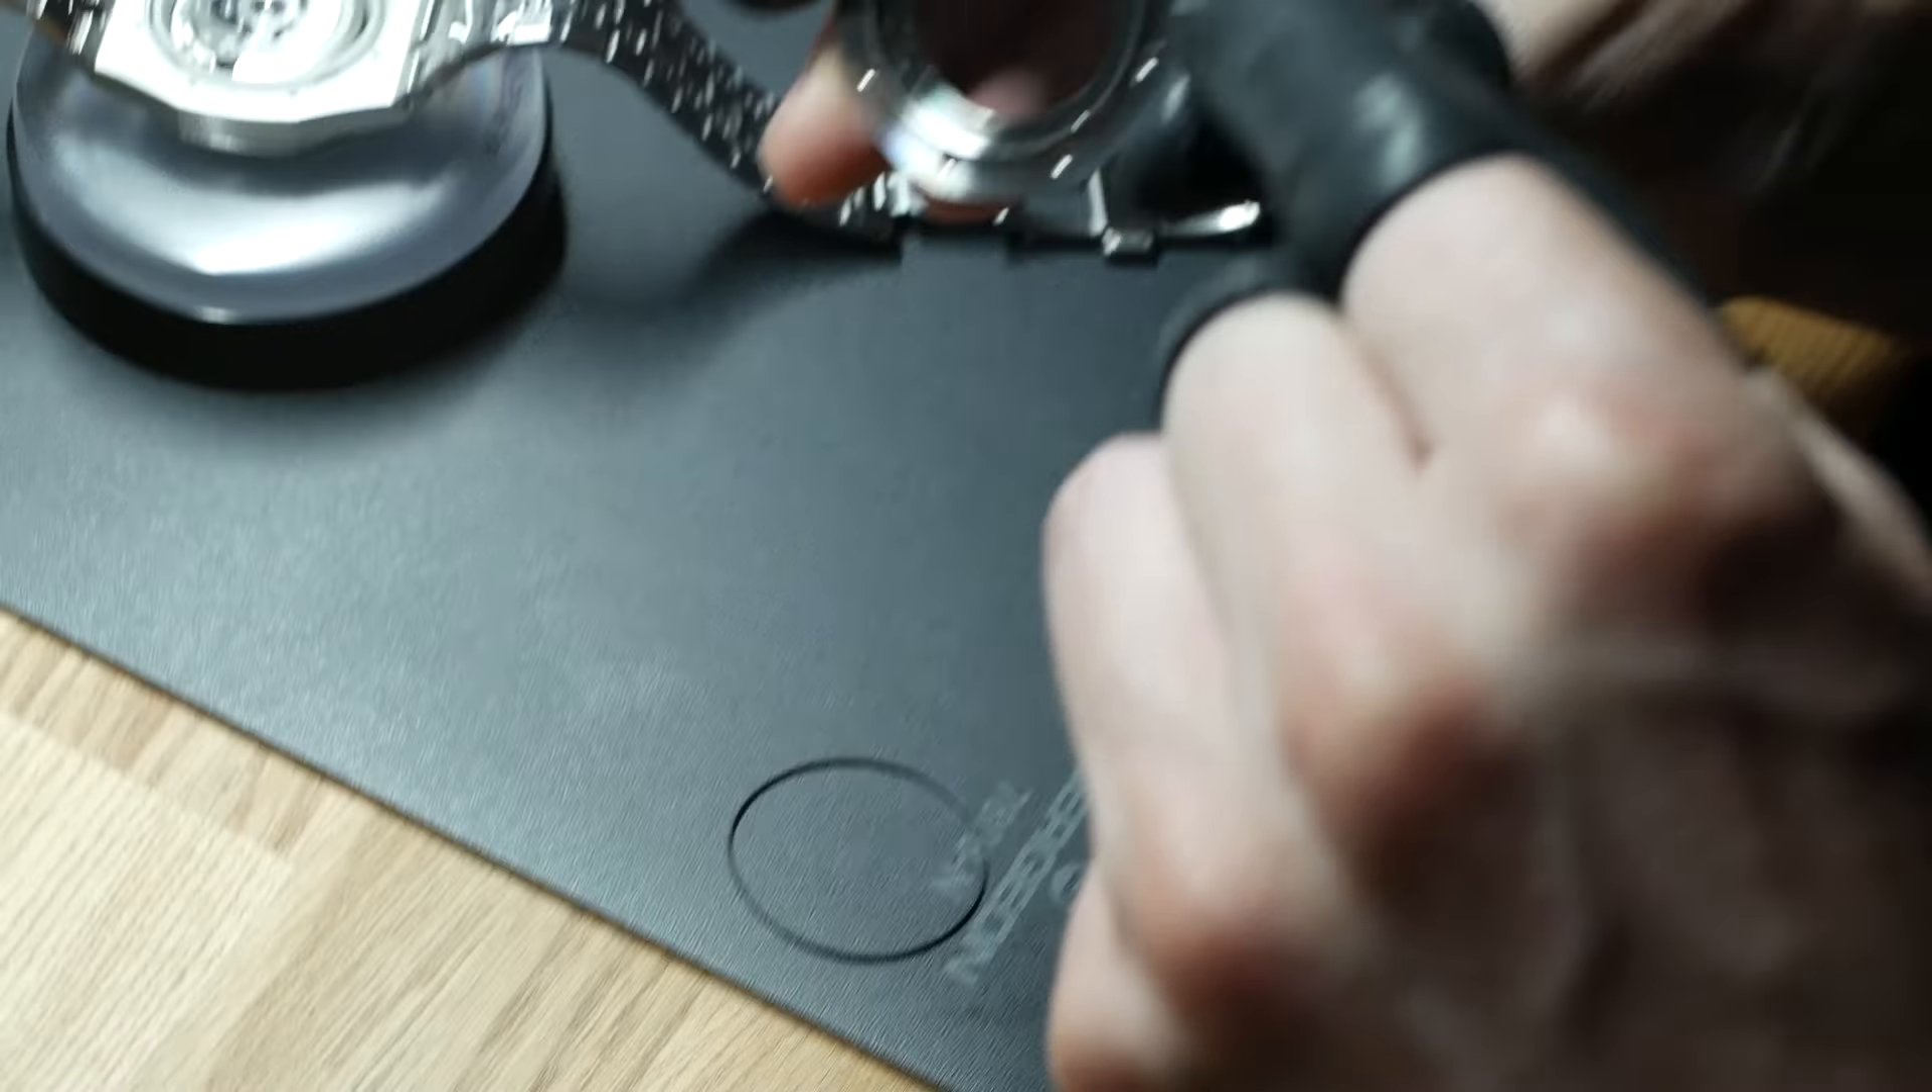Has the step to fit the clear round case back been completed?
No.